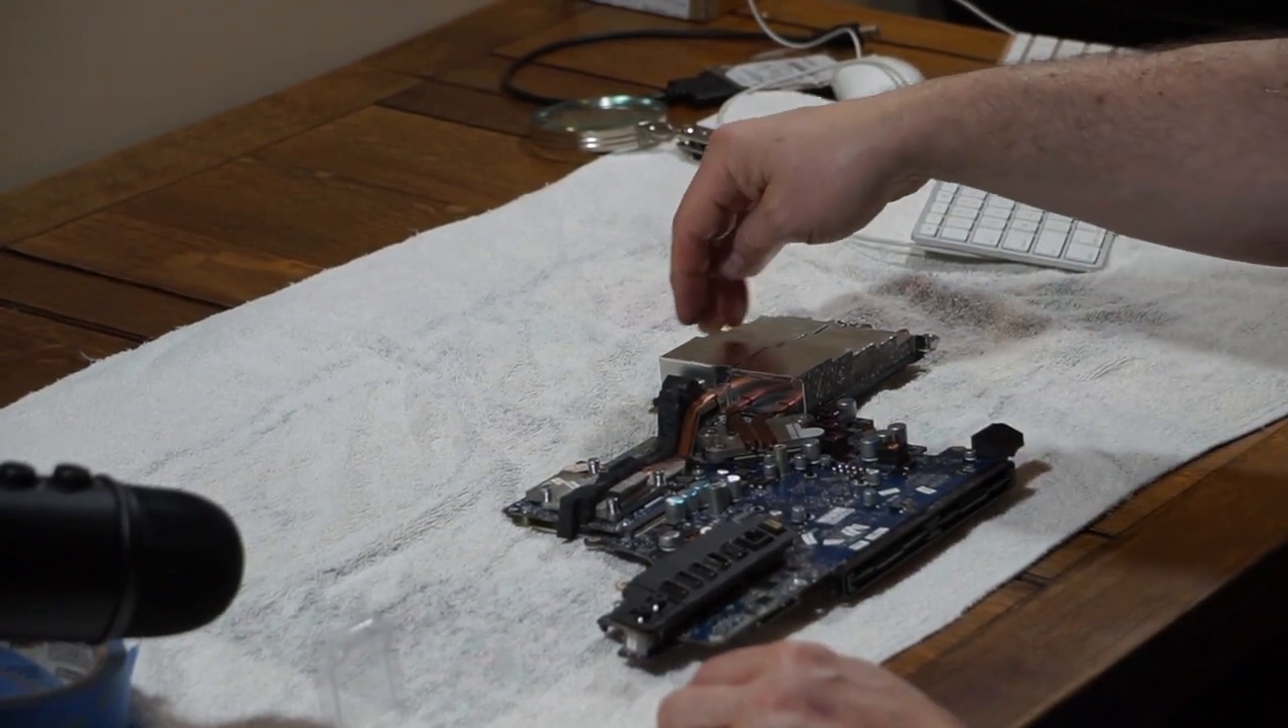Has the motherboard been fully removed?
Yes.